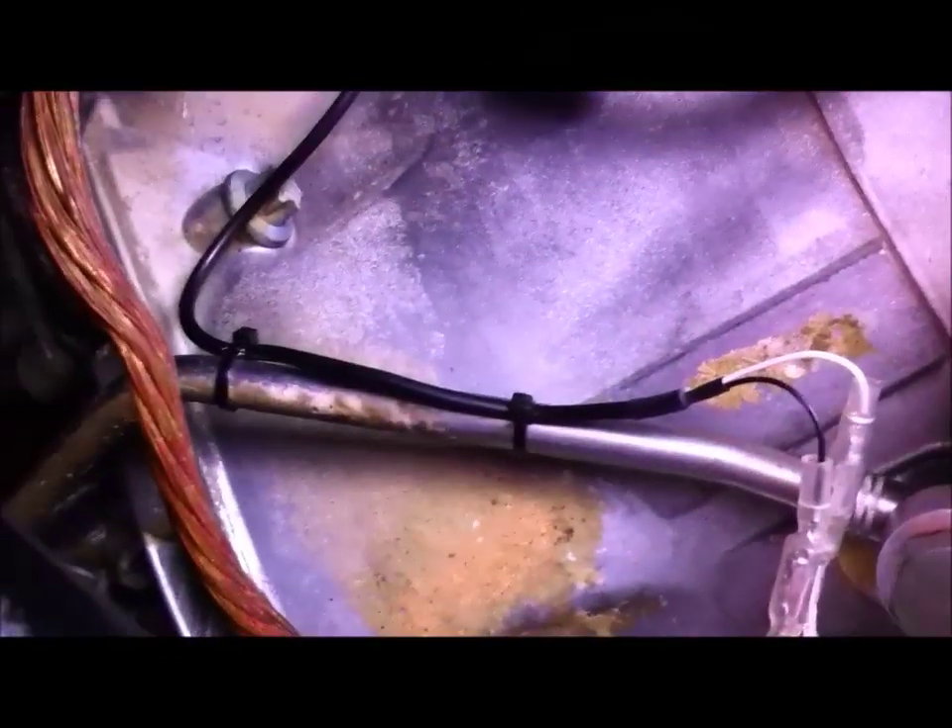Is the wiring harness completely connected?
Yes.